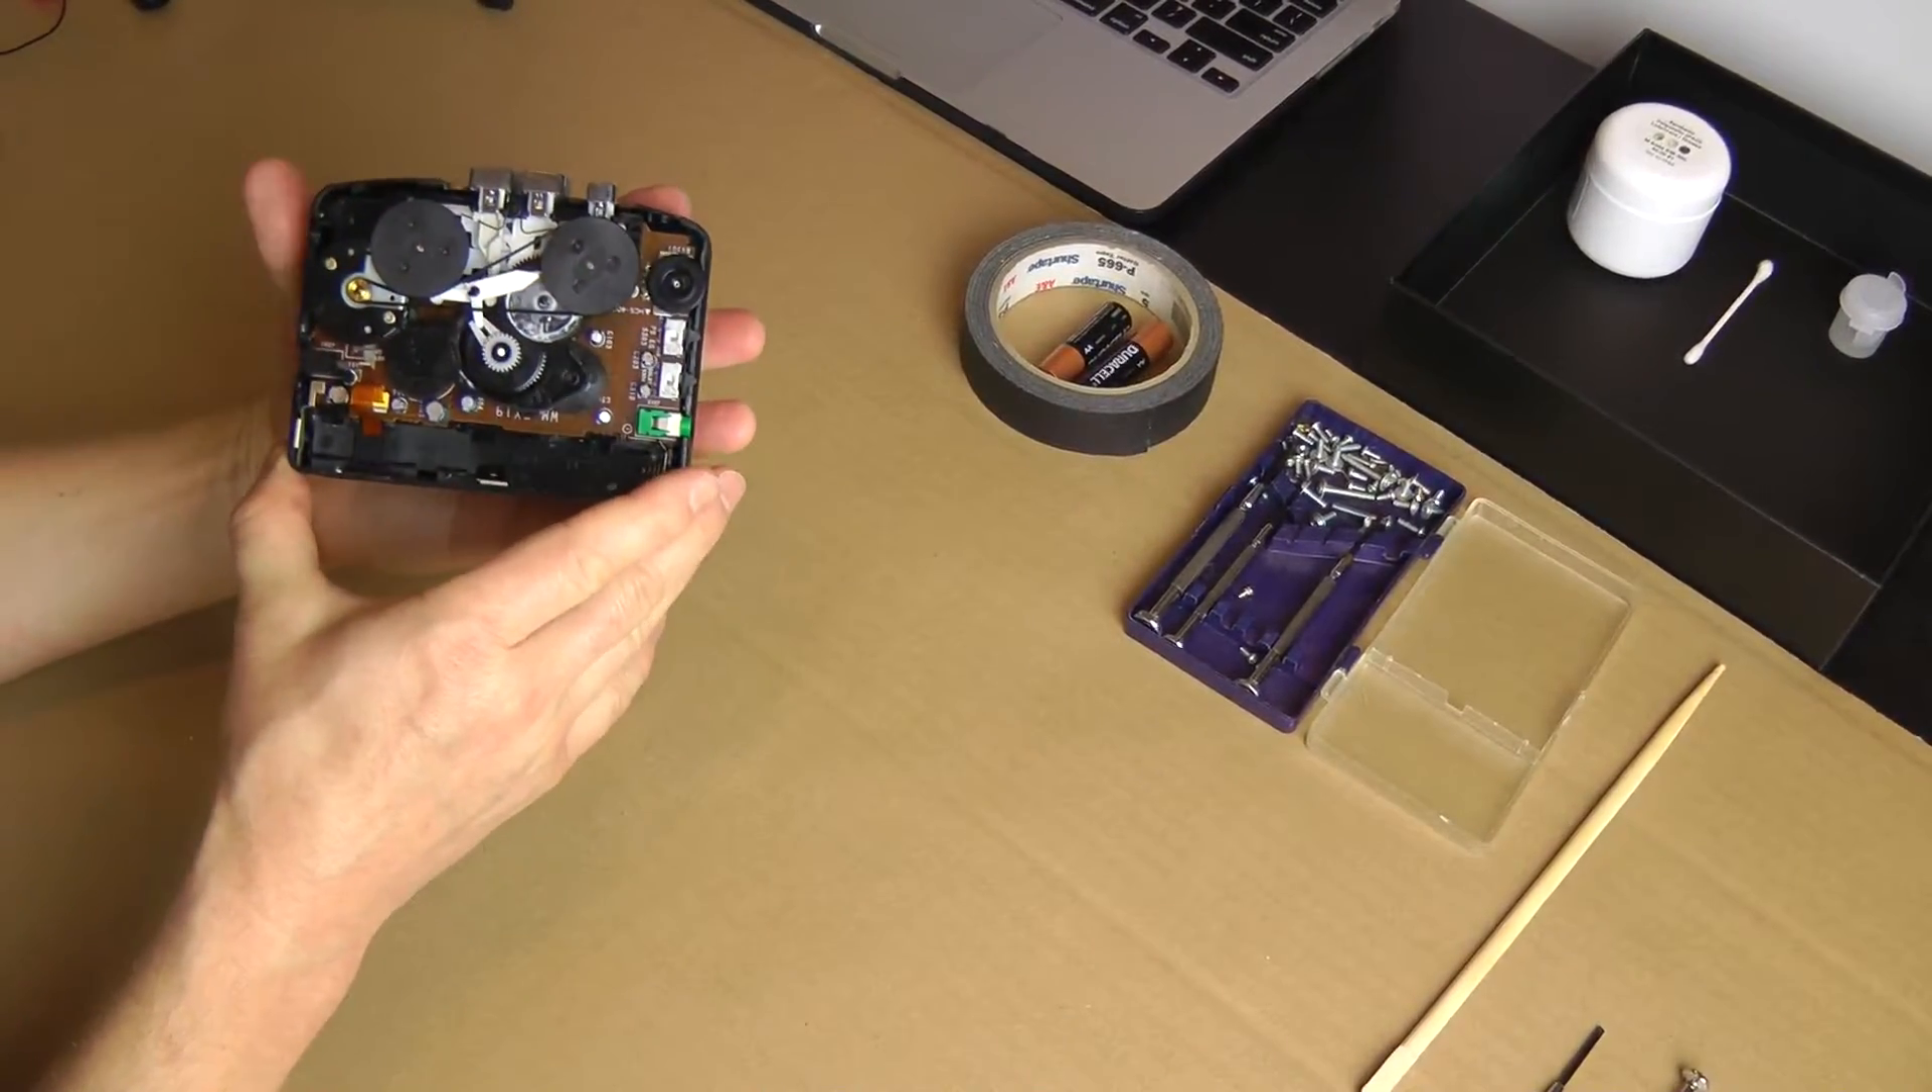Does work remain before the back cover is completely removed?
No.